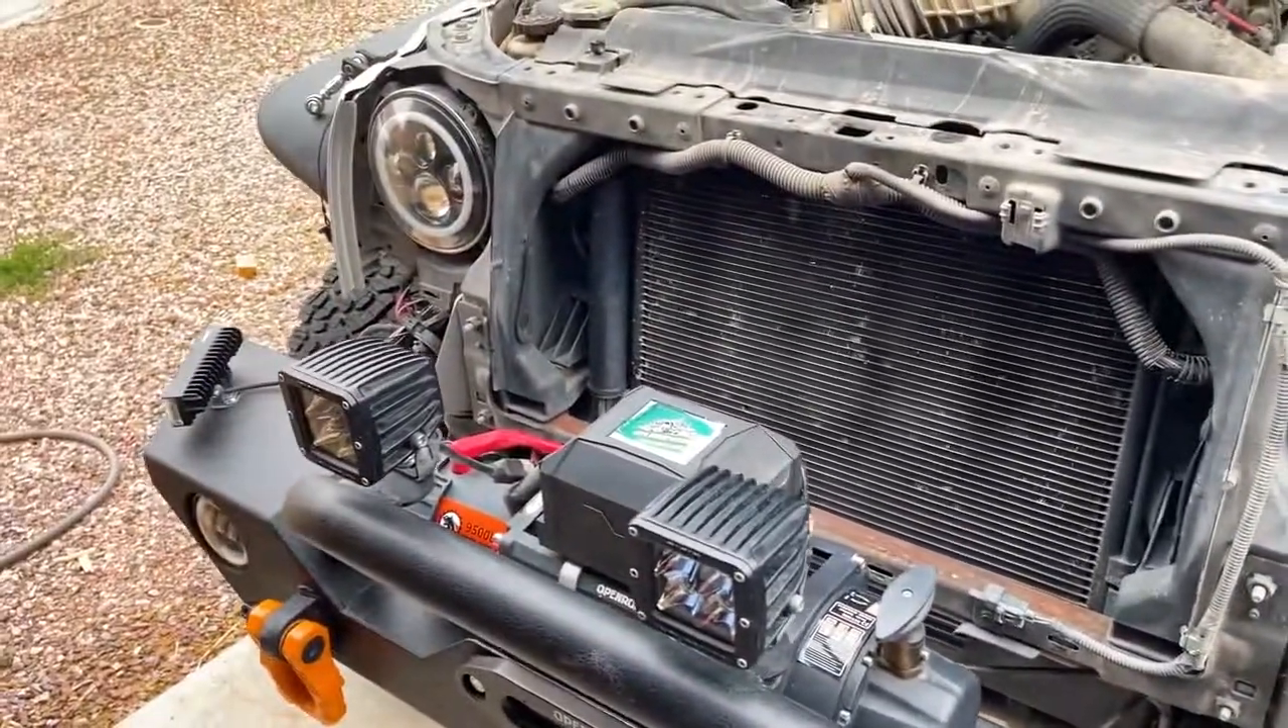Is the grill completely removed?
Yes.